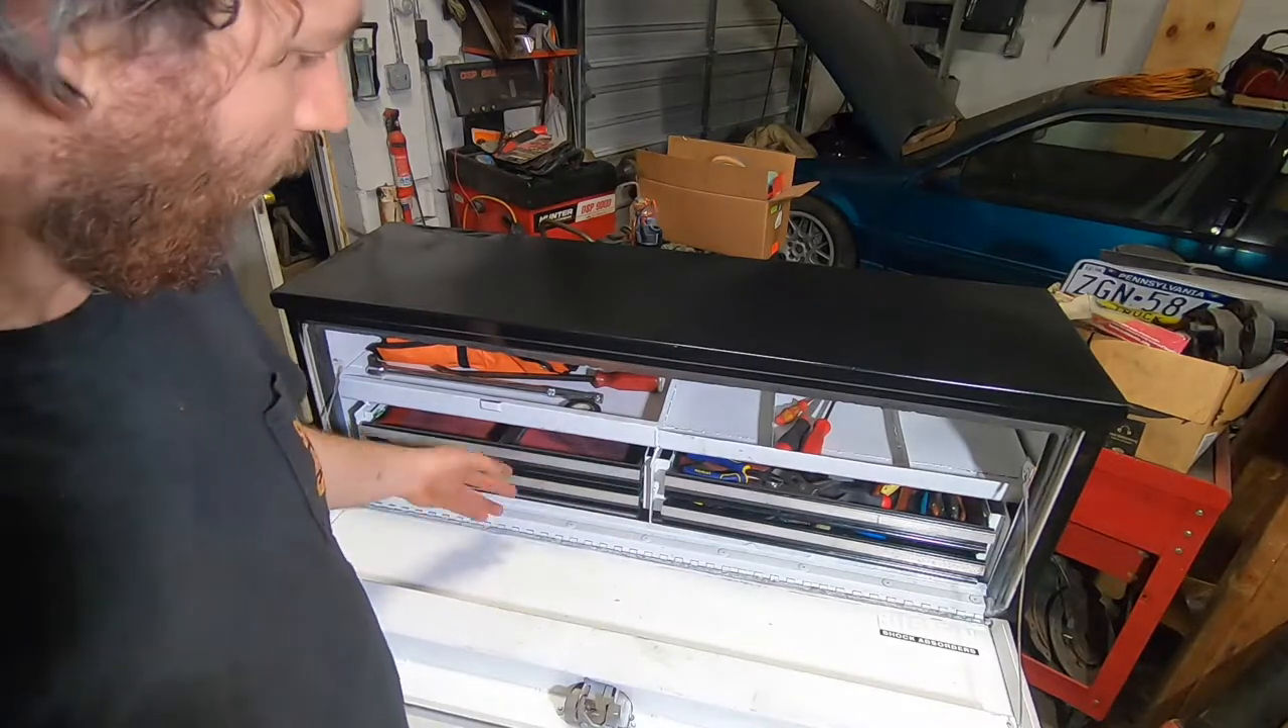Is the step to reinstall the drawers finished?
Yes.